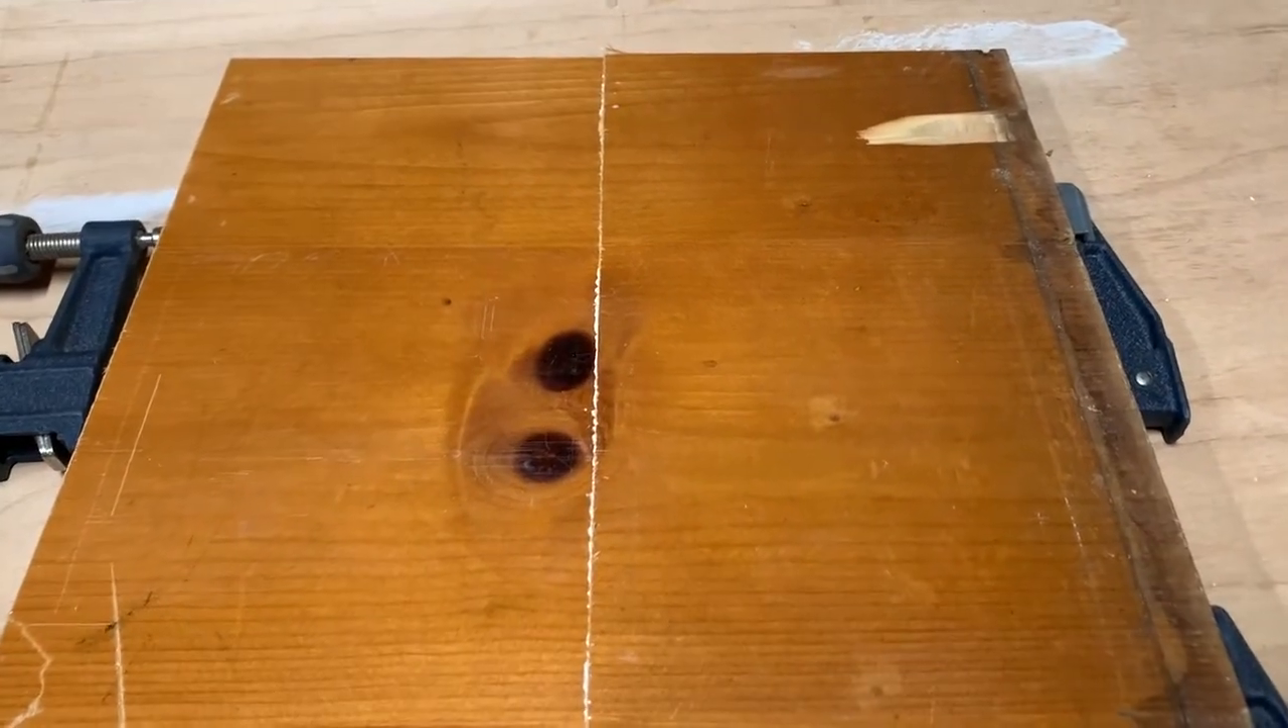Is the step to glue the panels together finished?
Yes.